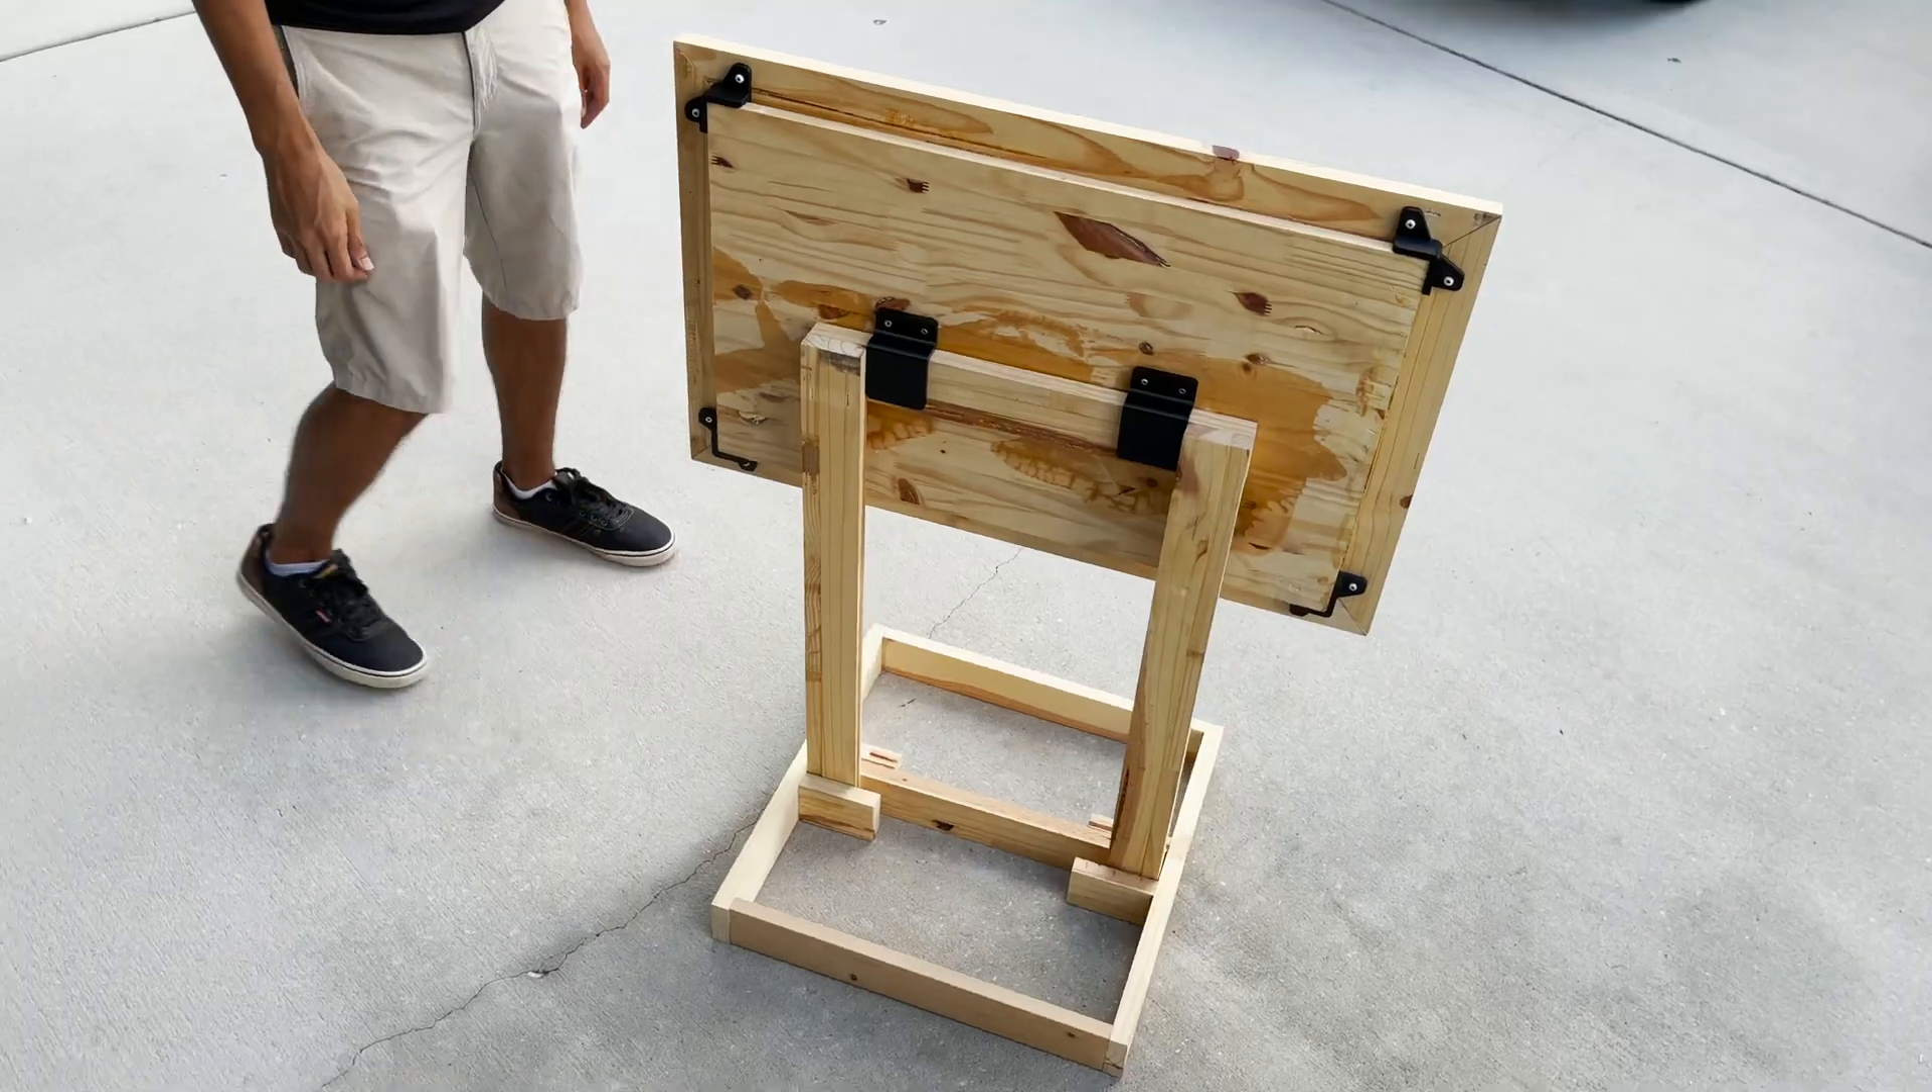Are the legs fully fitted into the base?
Yes.